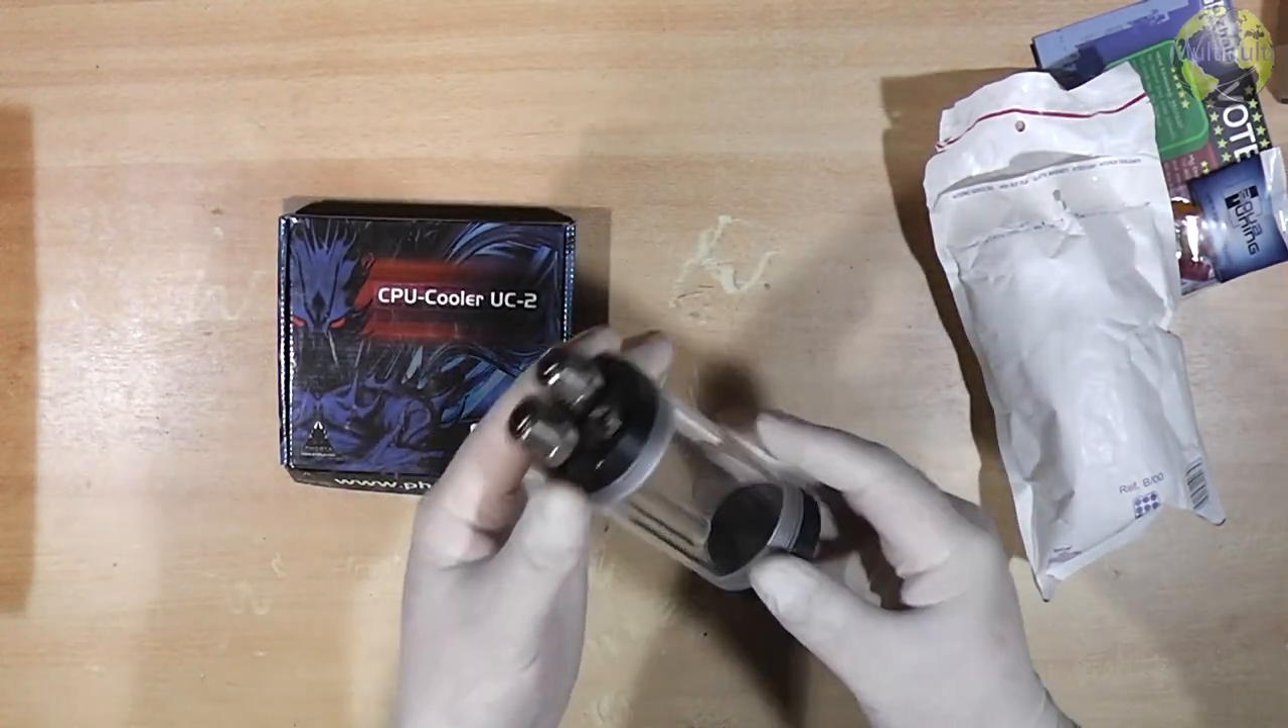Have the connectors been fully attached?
Yes.